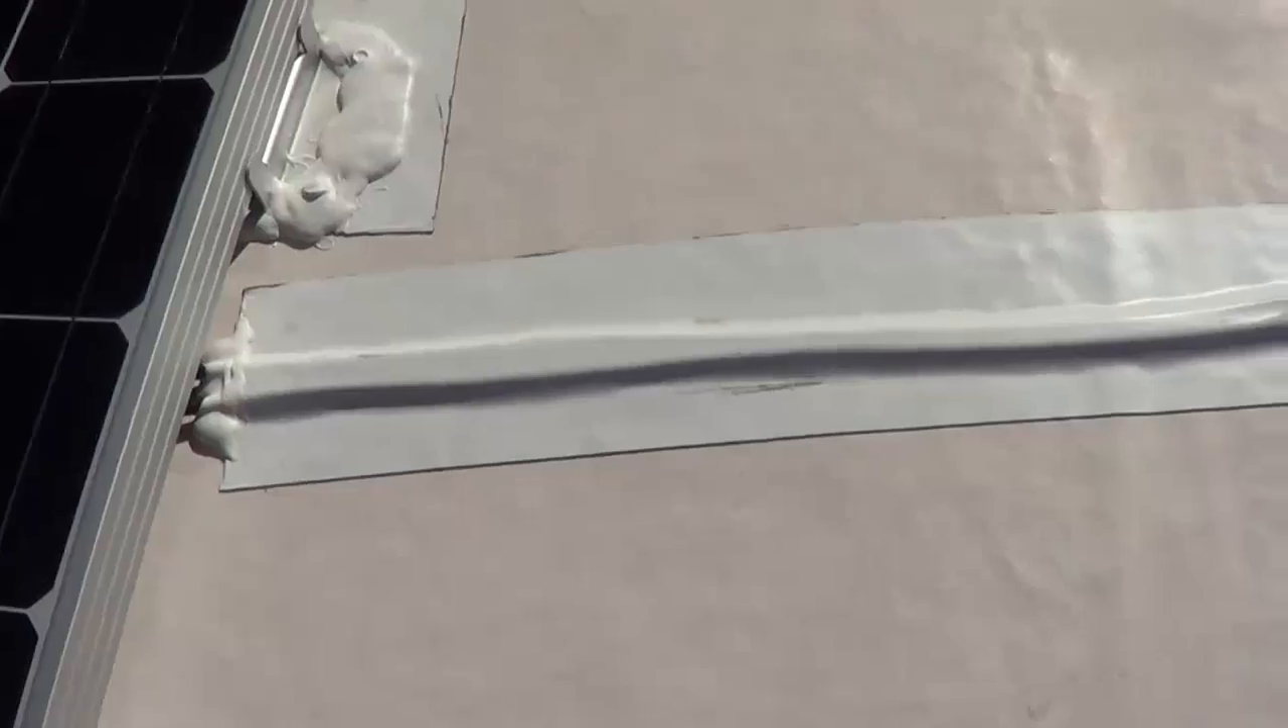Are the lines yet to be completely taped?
No.